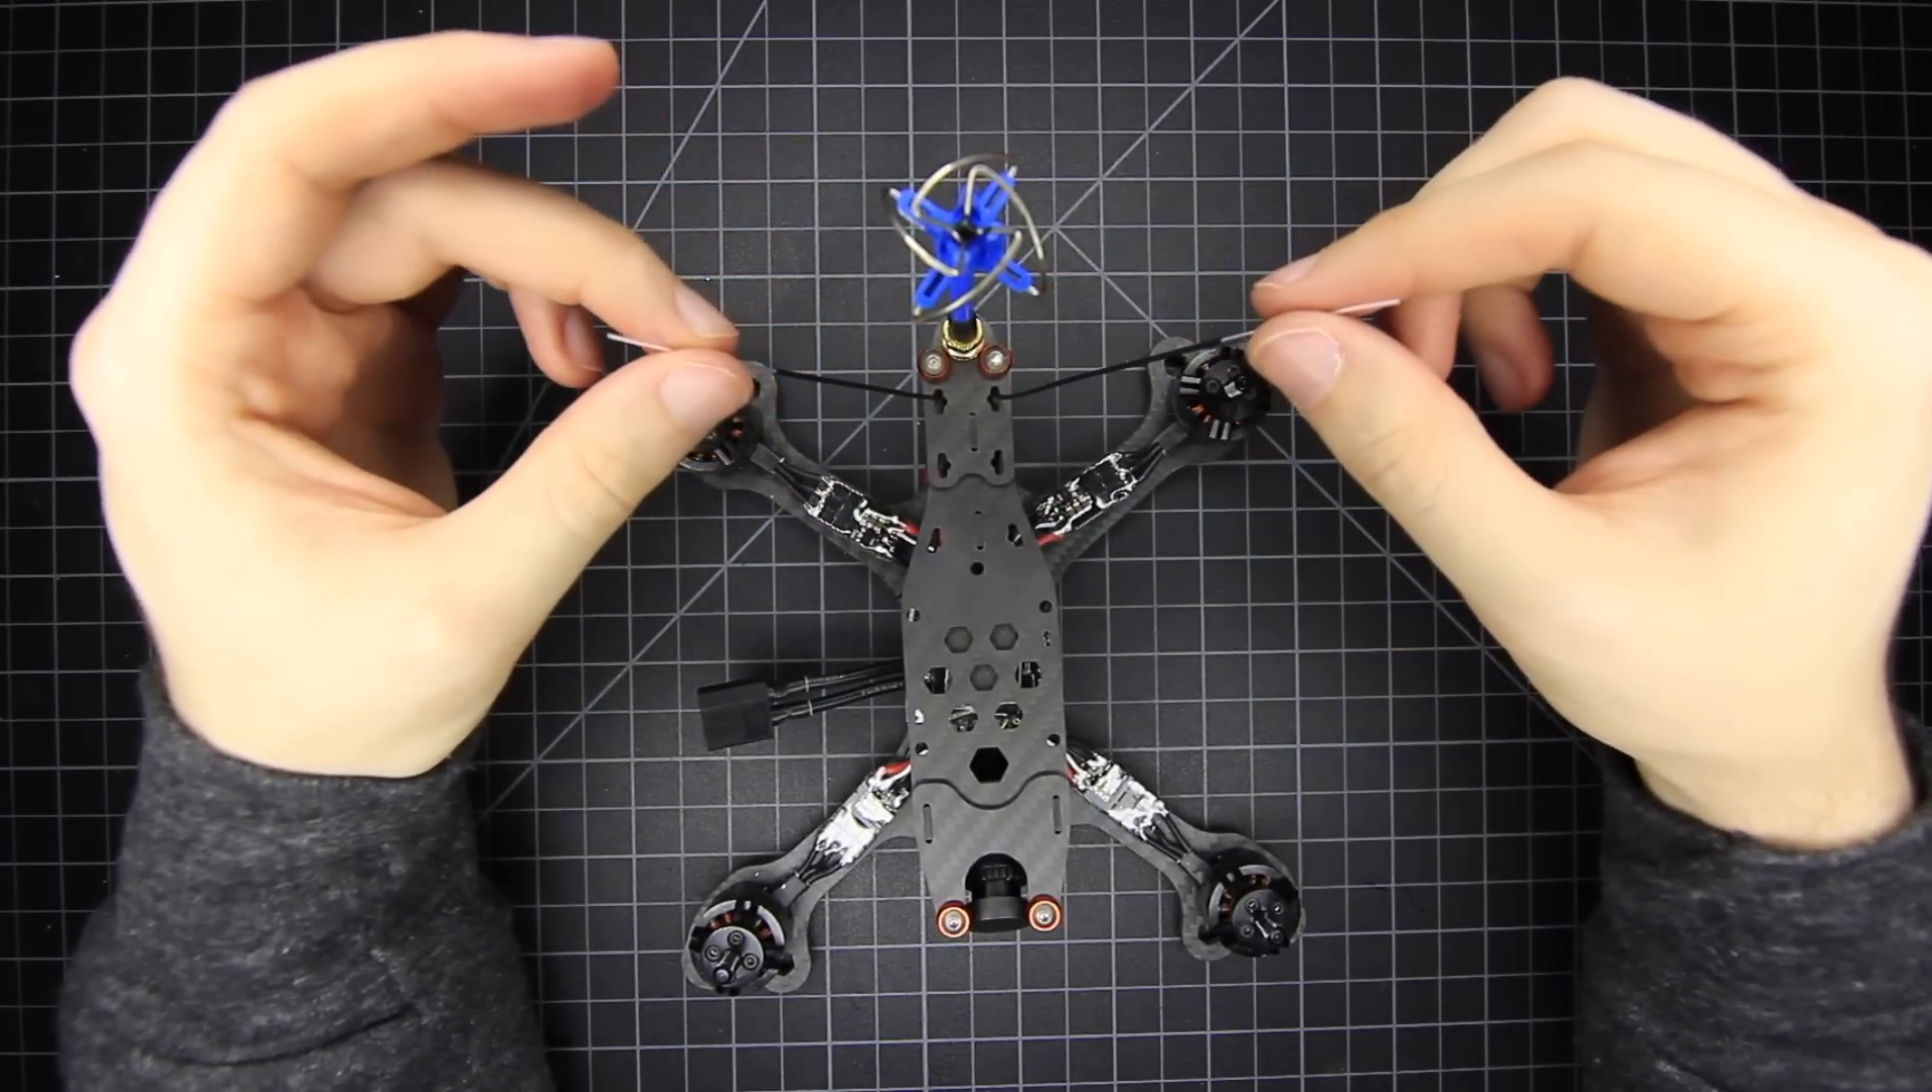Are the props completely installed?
No.